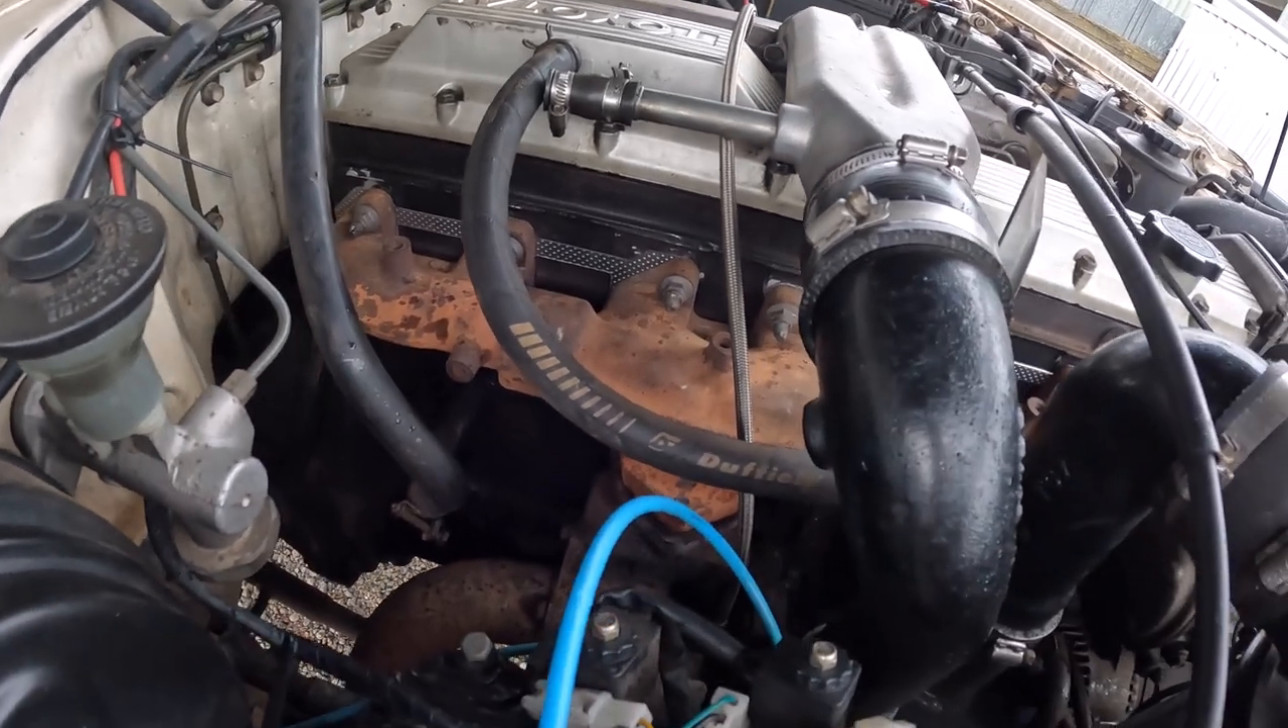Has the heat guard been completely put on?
No.